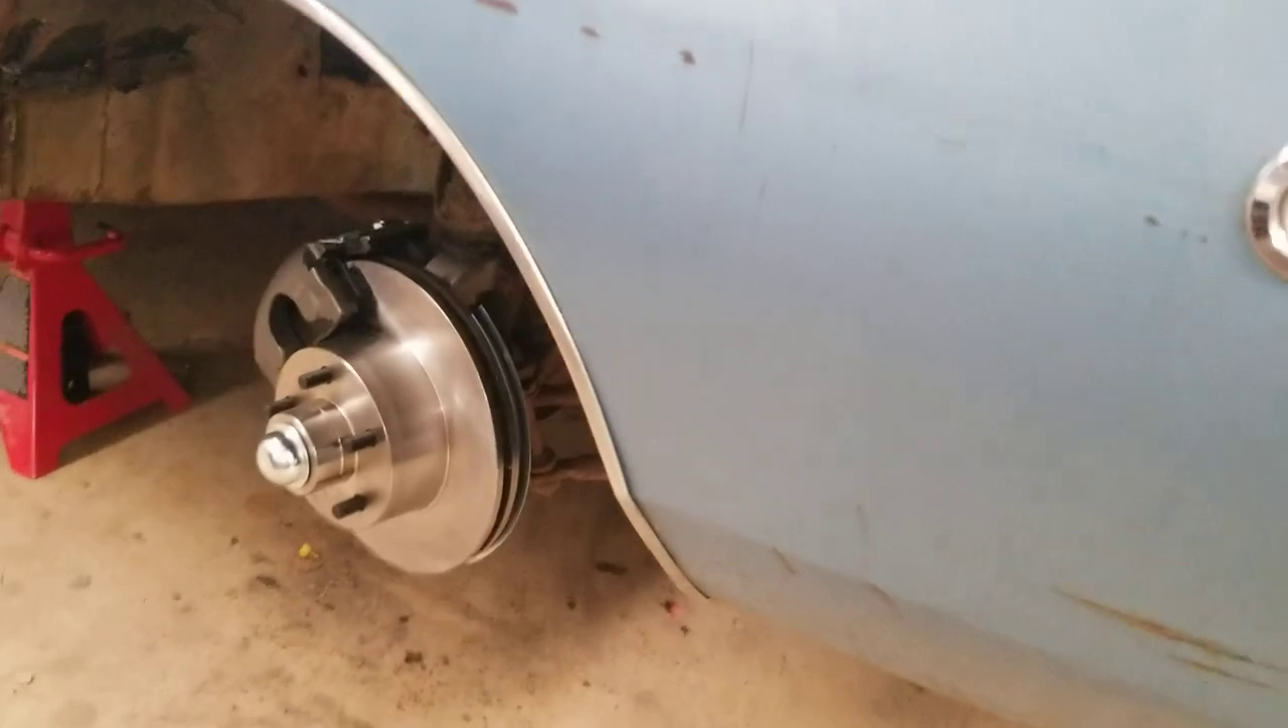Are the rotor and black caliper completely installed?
Yes.